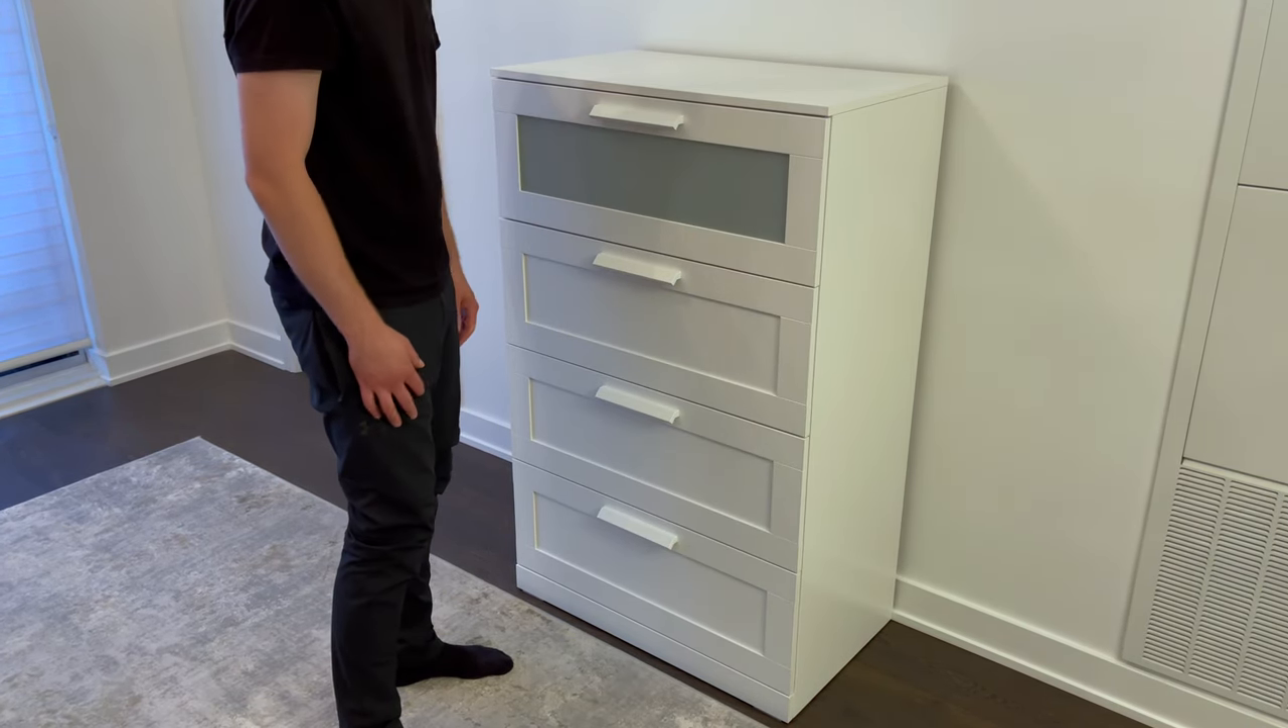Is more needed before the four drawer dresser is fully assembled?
No.